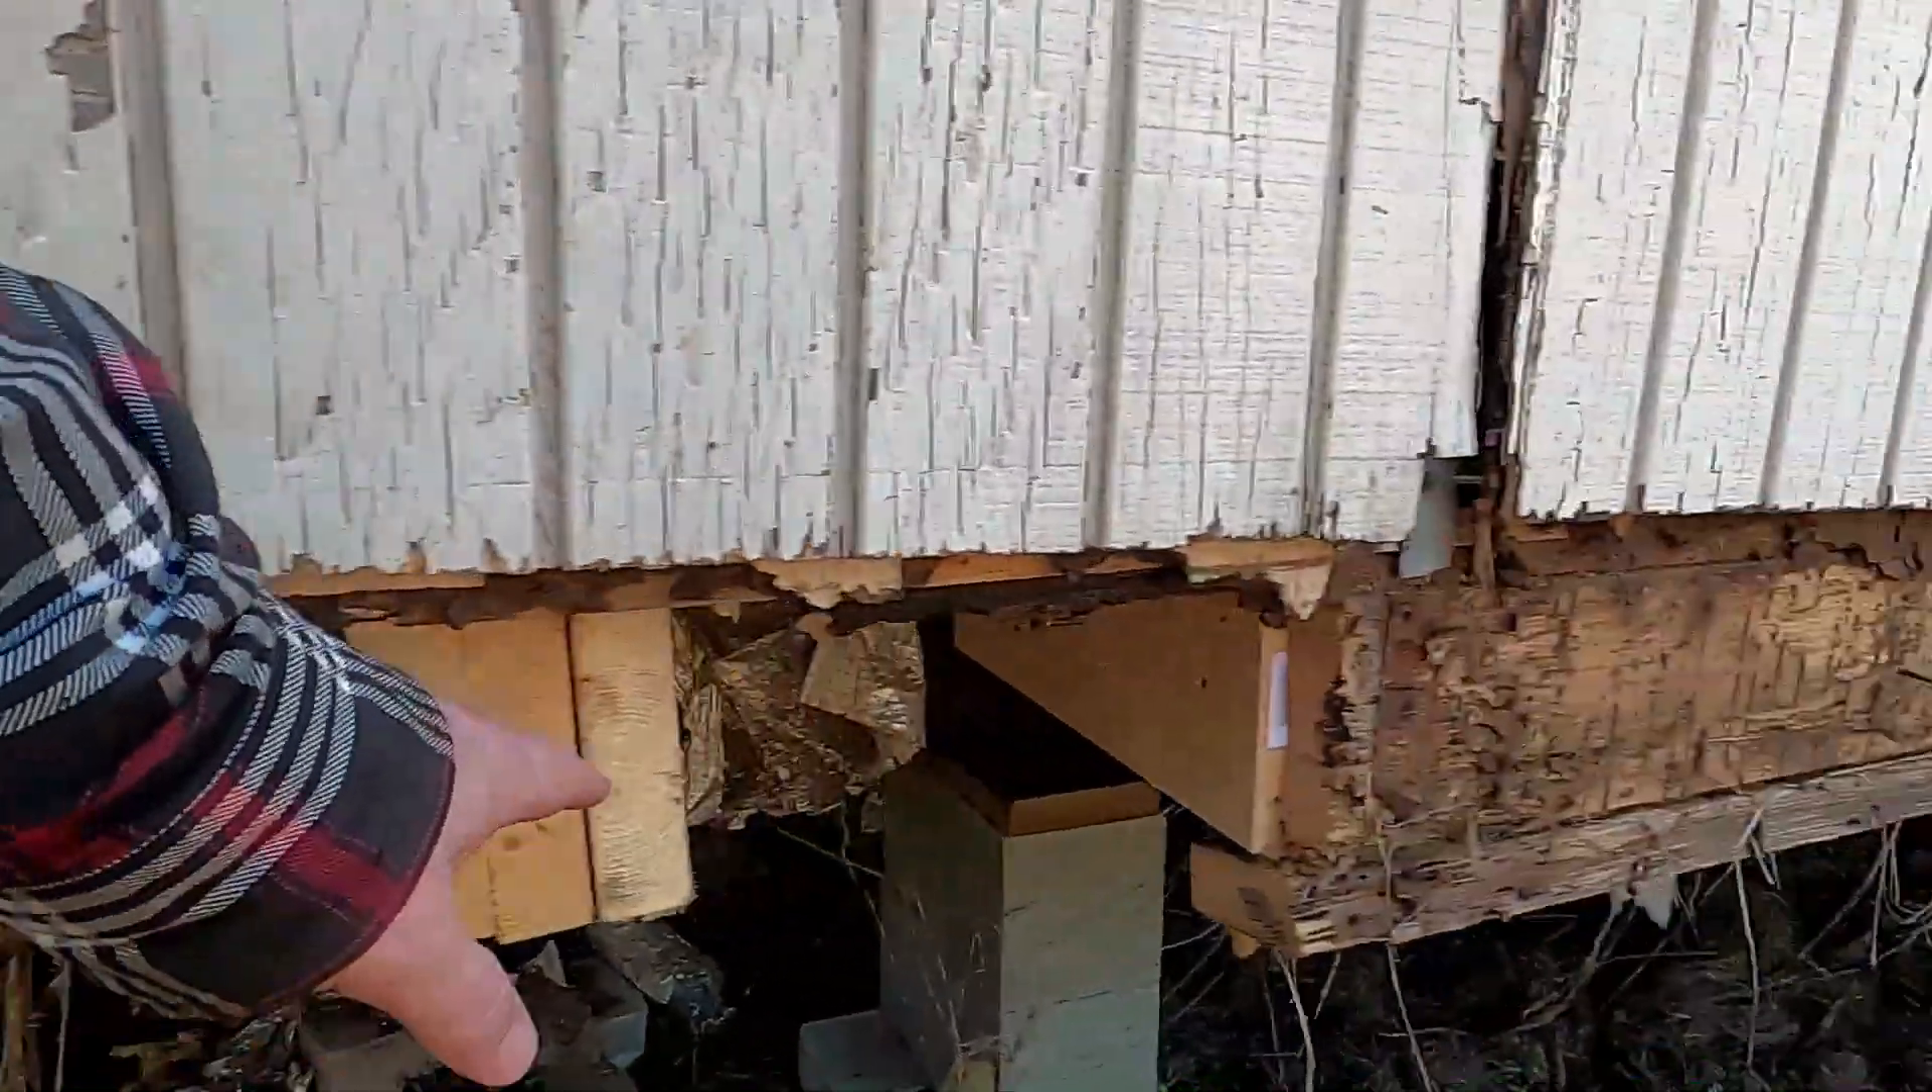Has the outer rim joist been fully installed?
No.